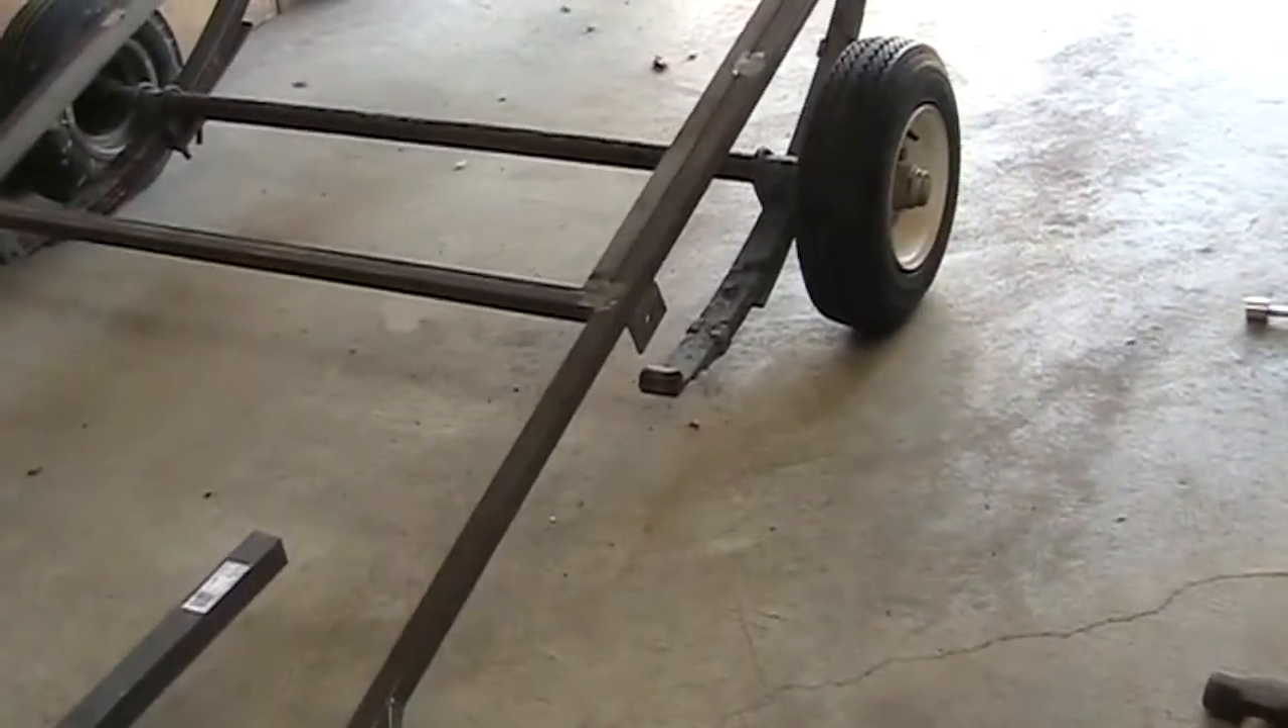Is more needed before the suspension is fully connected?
Yes.